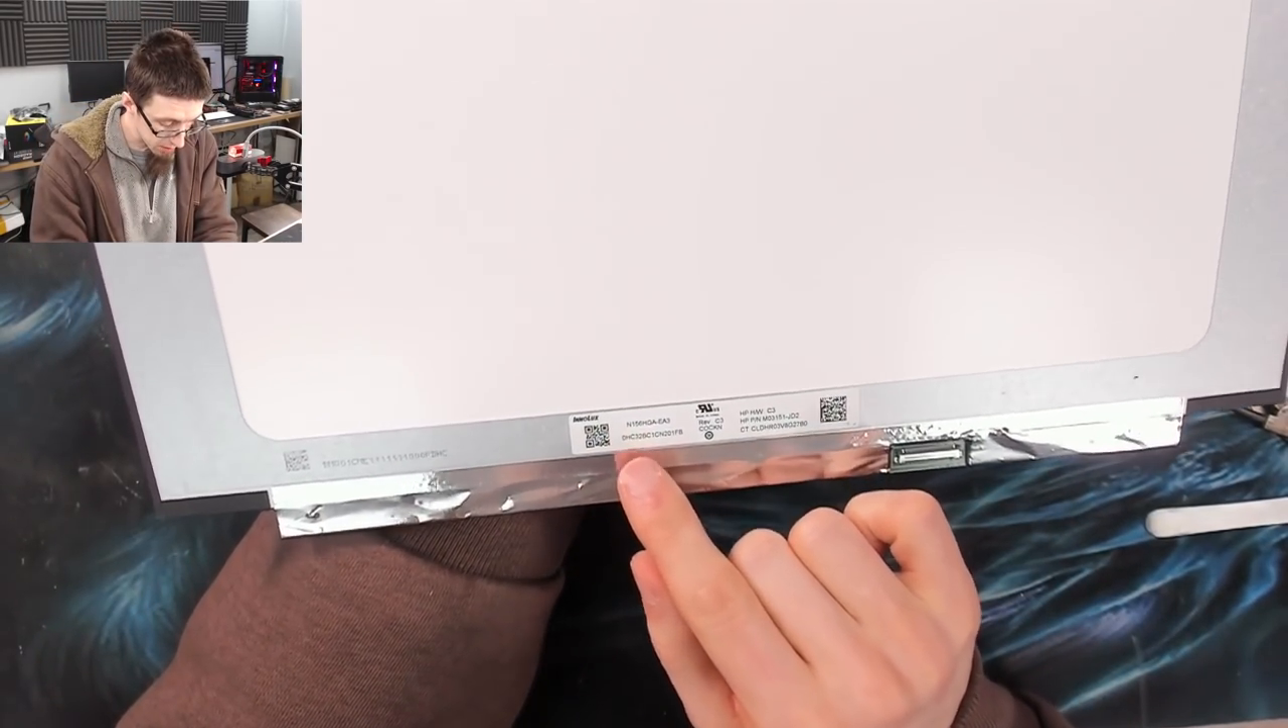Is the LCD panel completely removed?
Yes.